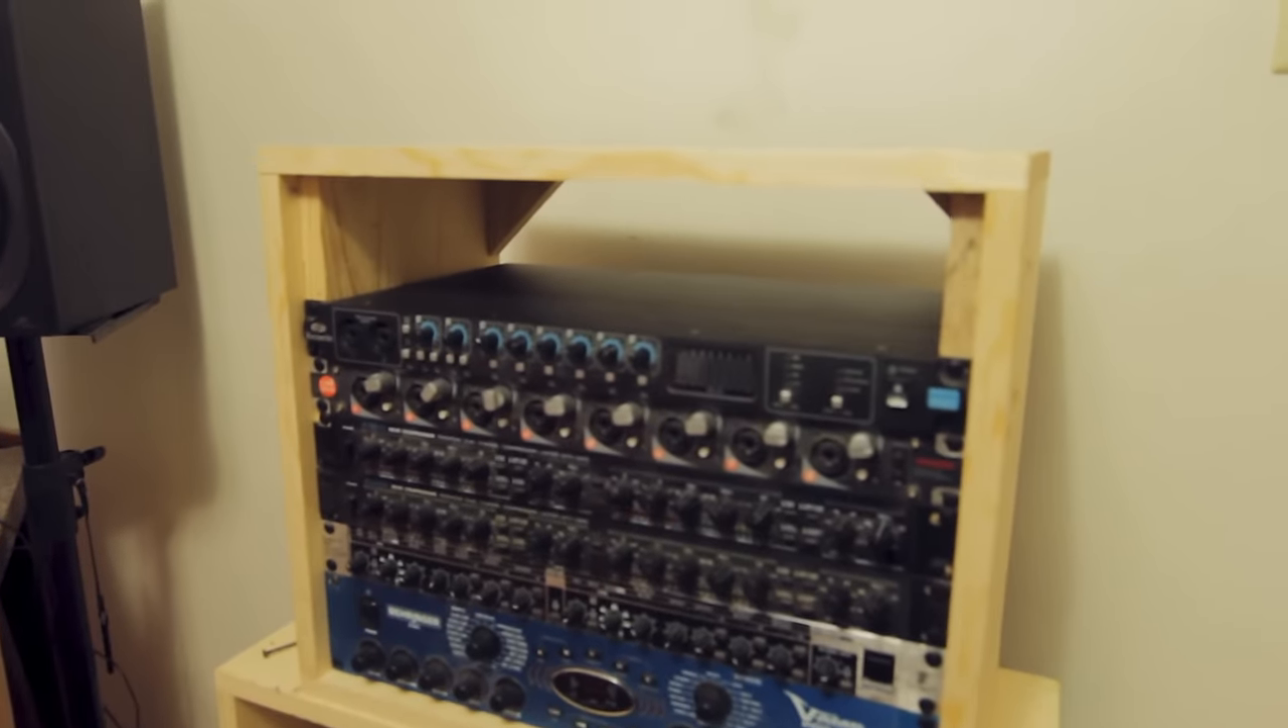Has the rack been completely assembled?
Yes.